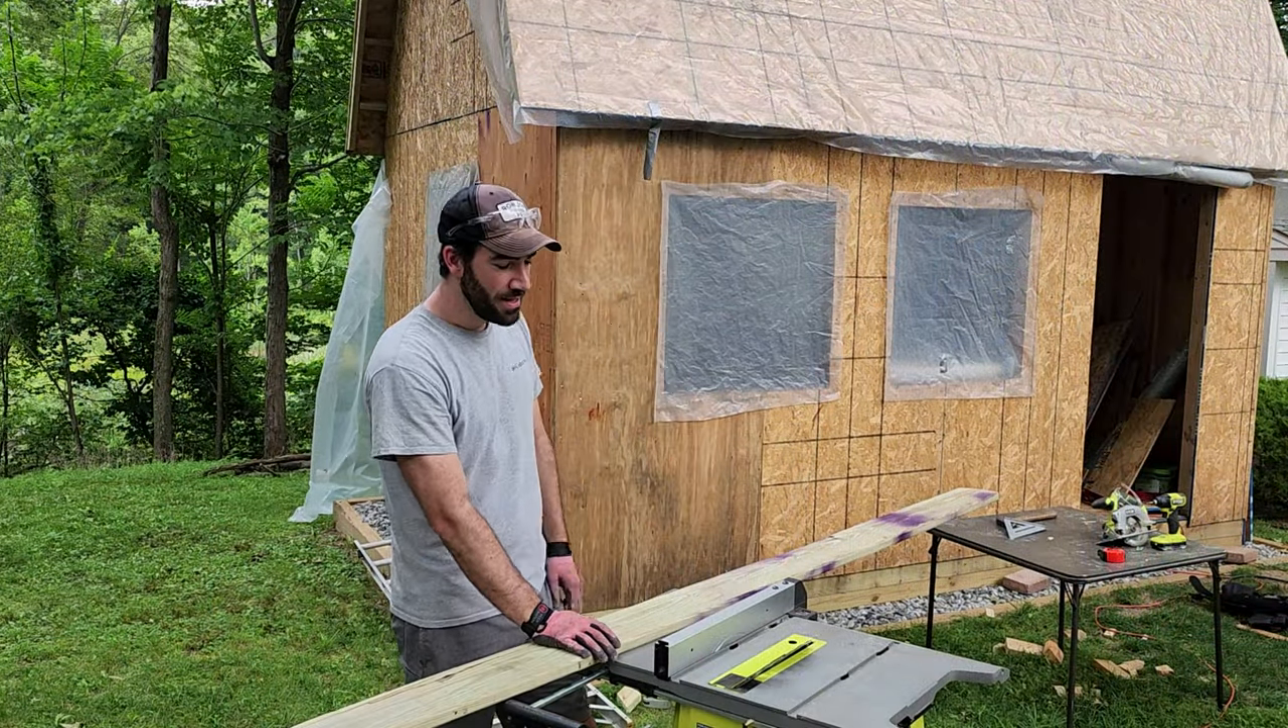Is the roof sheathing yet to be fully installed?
No.